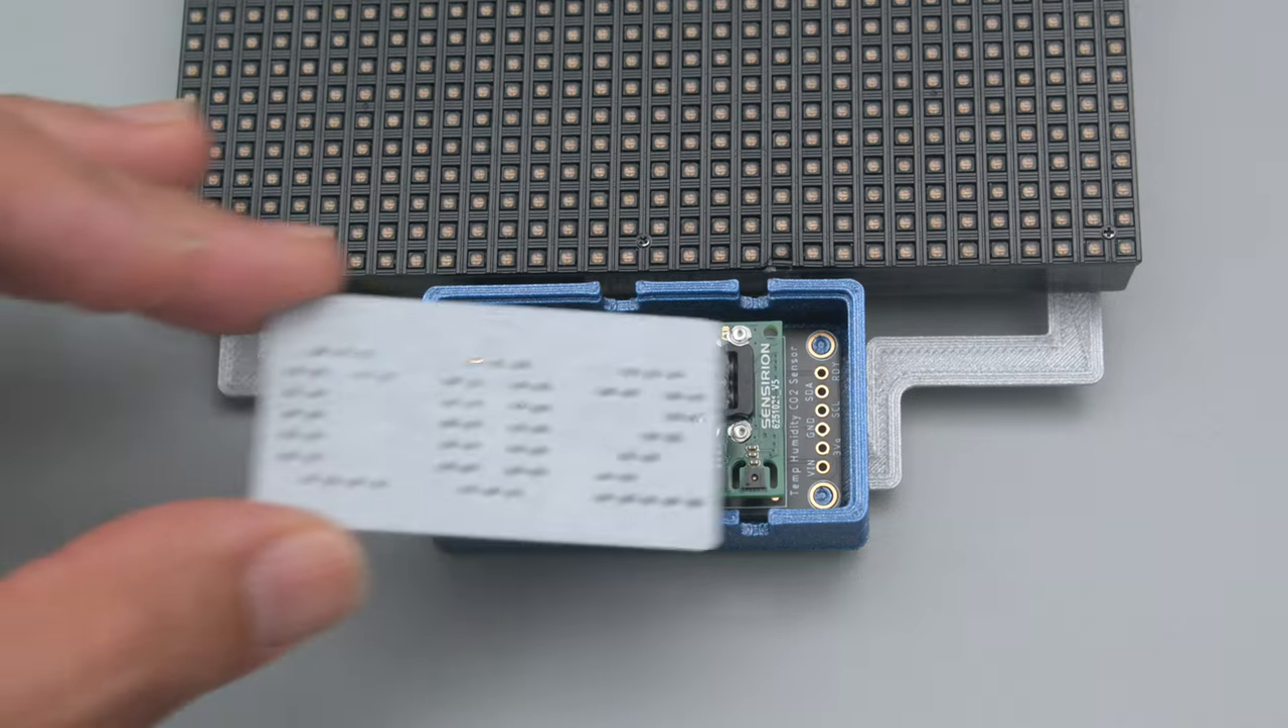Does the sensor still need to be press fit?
No.